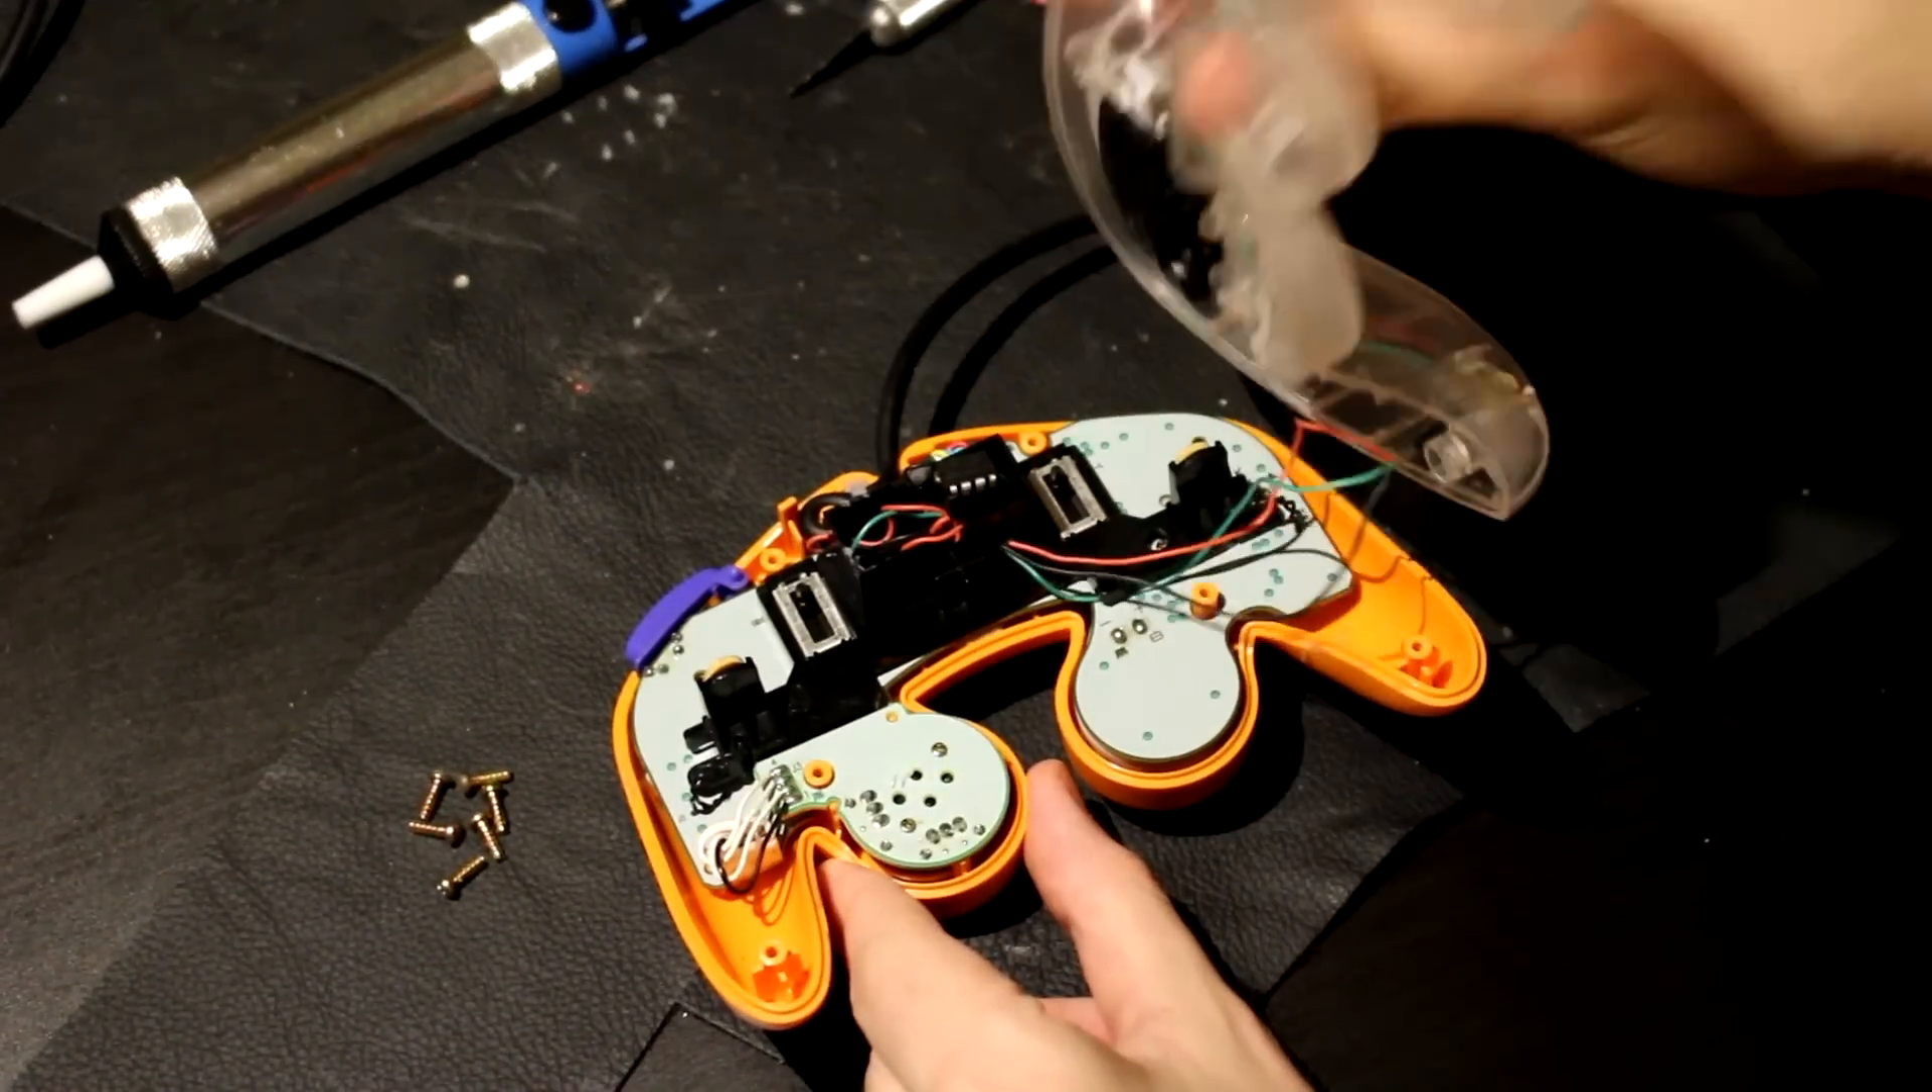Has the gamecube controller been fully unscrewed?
Yes.